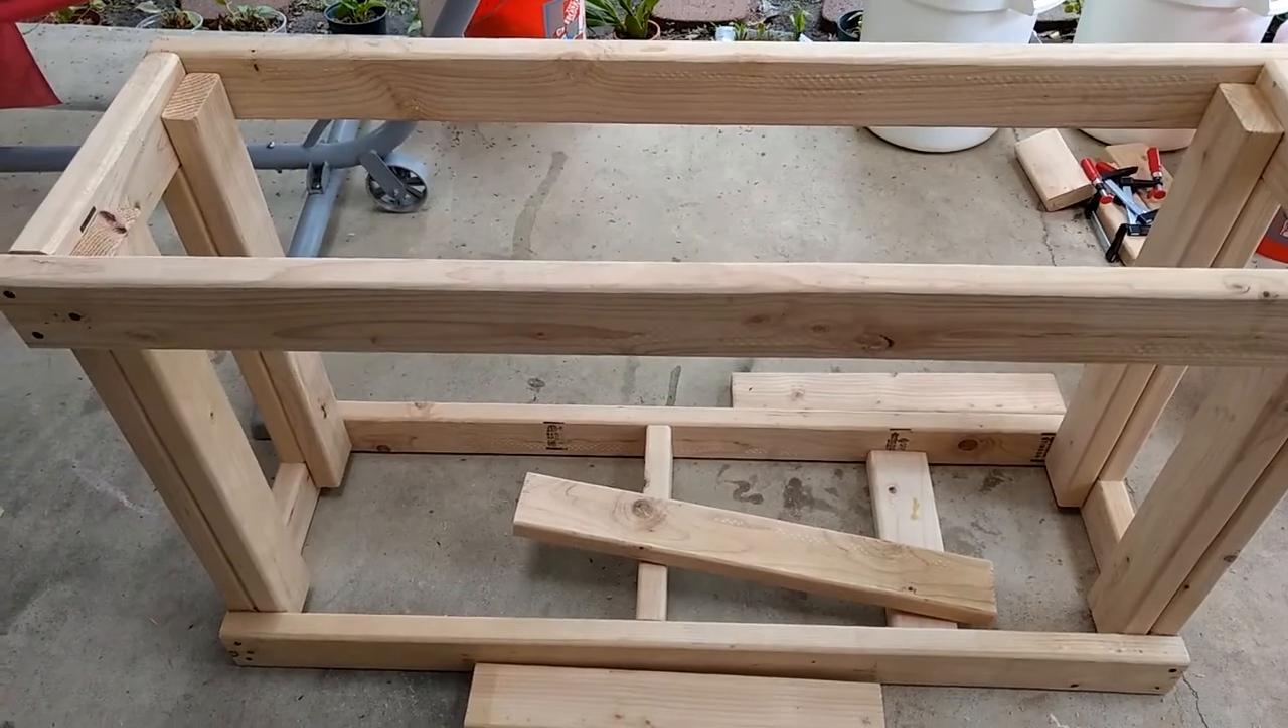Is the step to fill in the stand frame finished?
No.